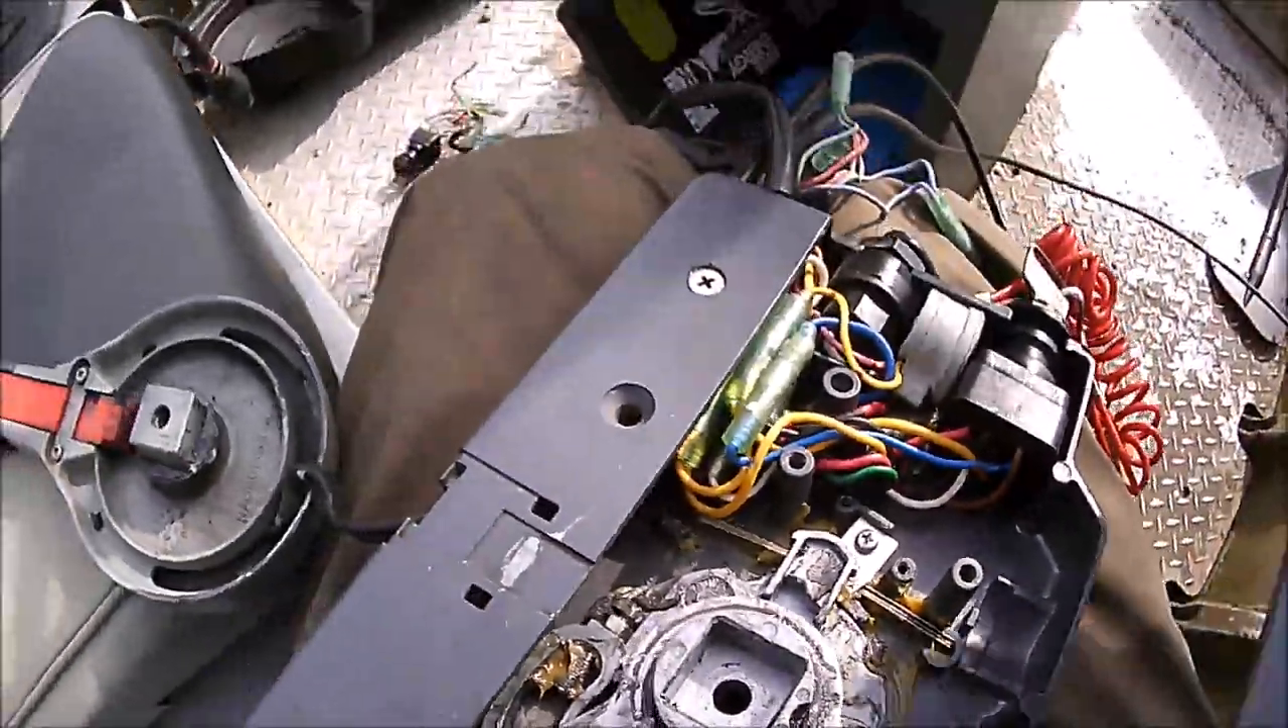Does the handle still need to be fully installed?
Yes.